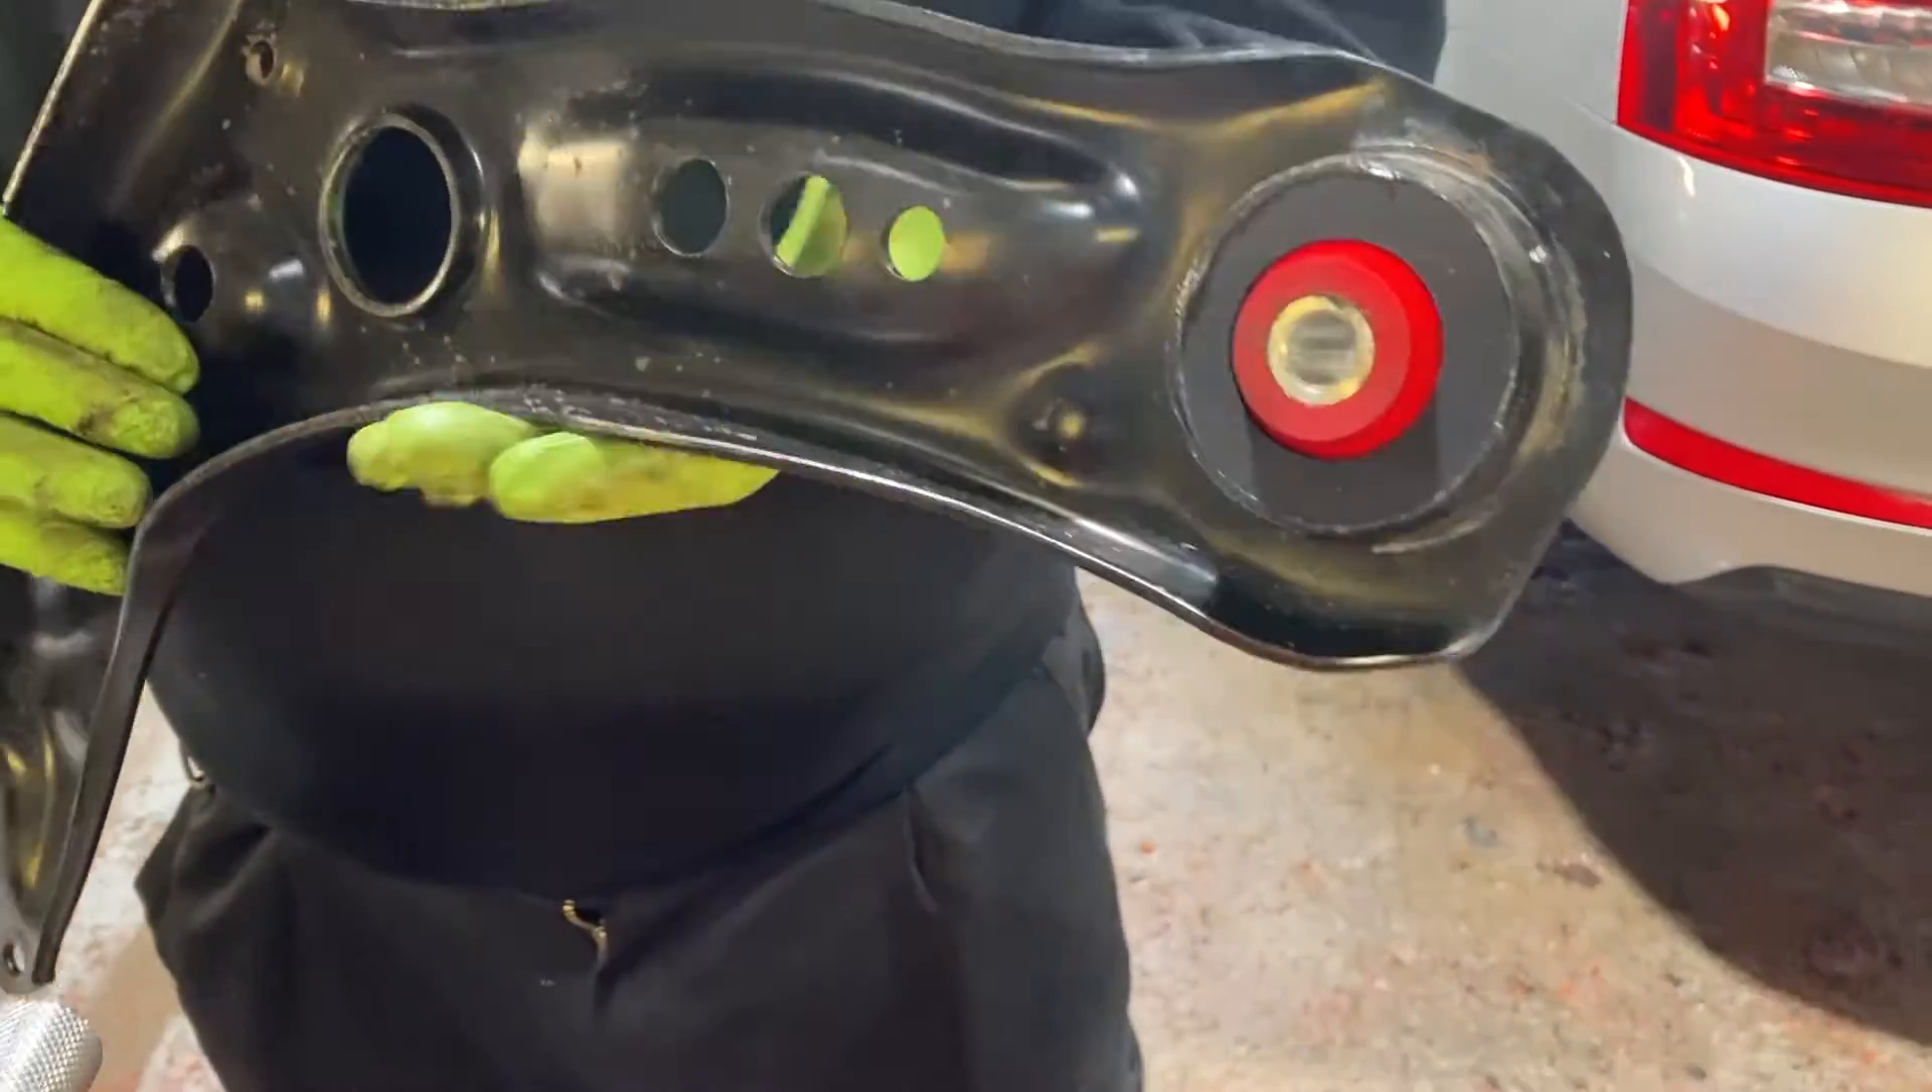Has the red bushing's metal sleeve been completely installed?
Yes.